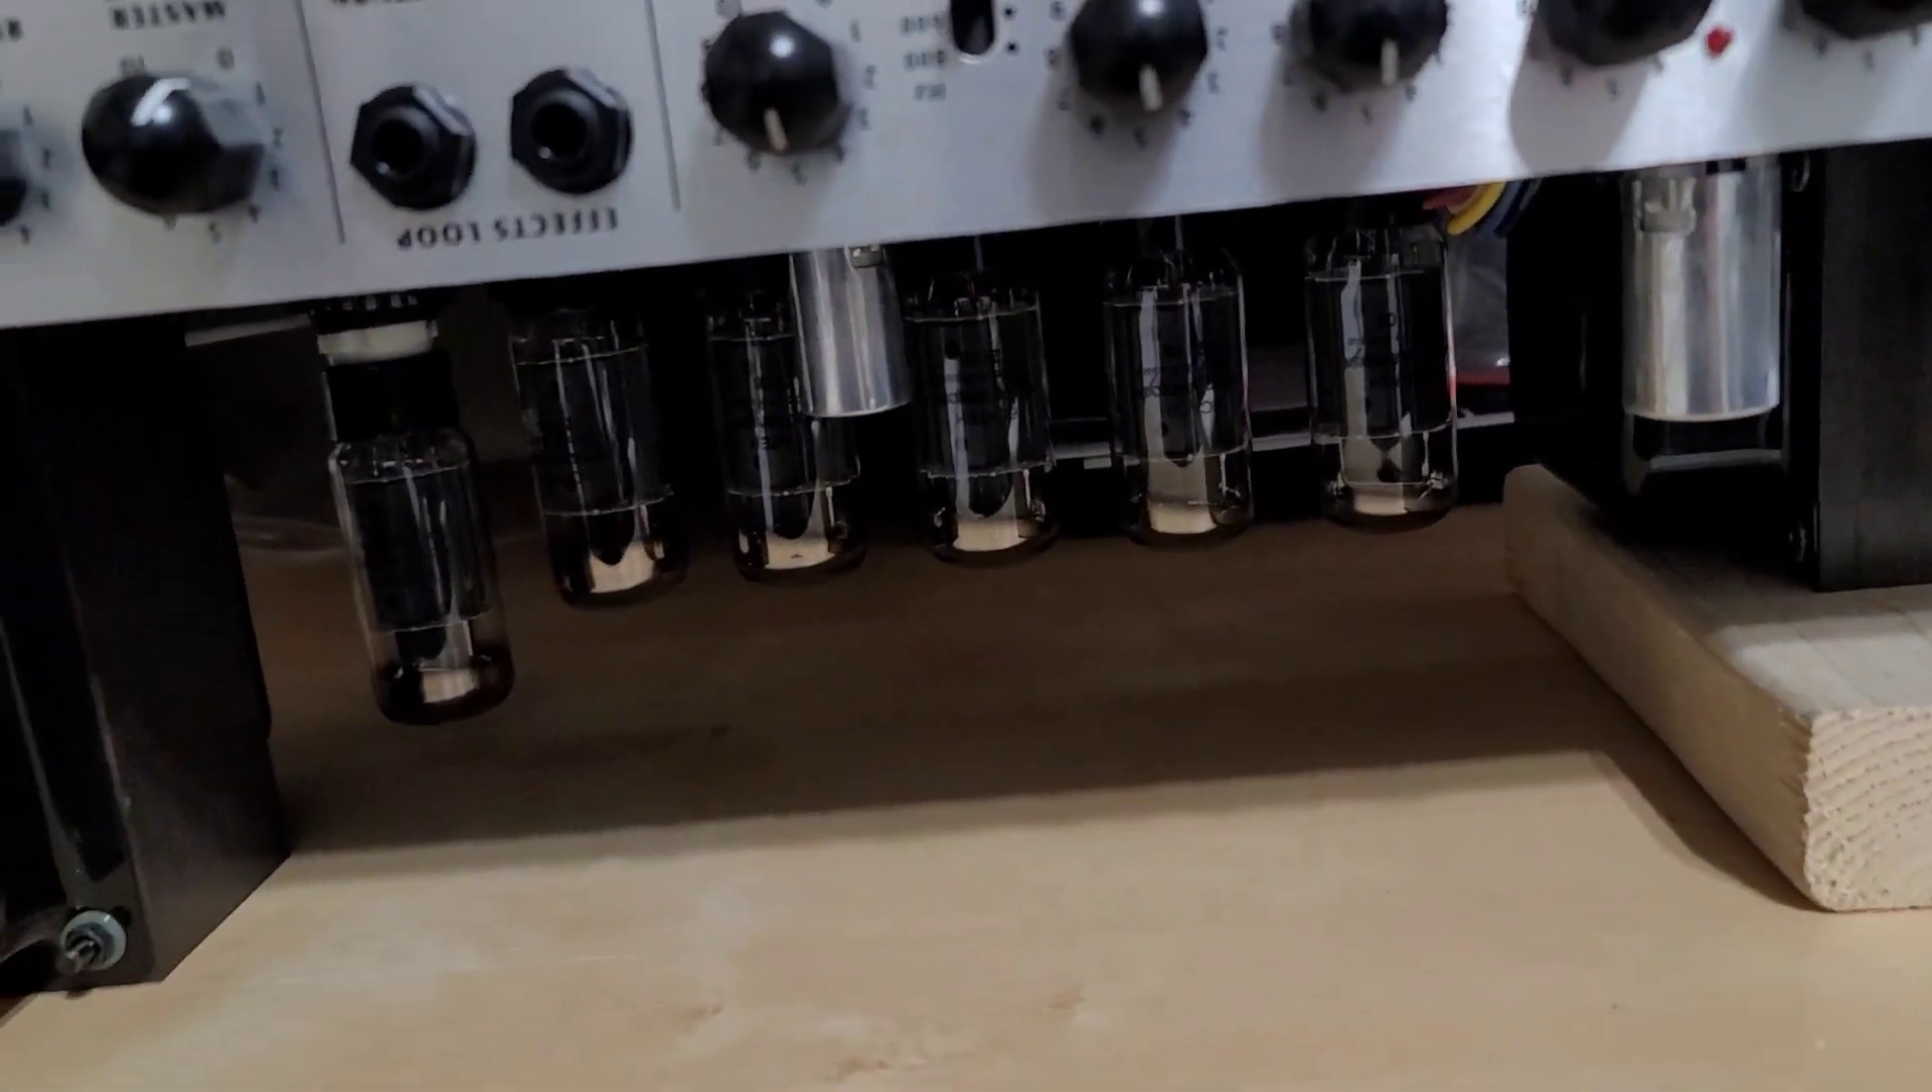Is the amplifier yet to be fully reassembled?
Yes.